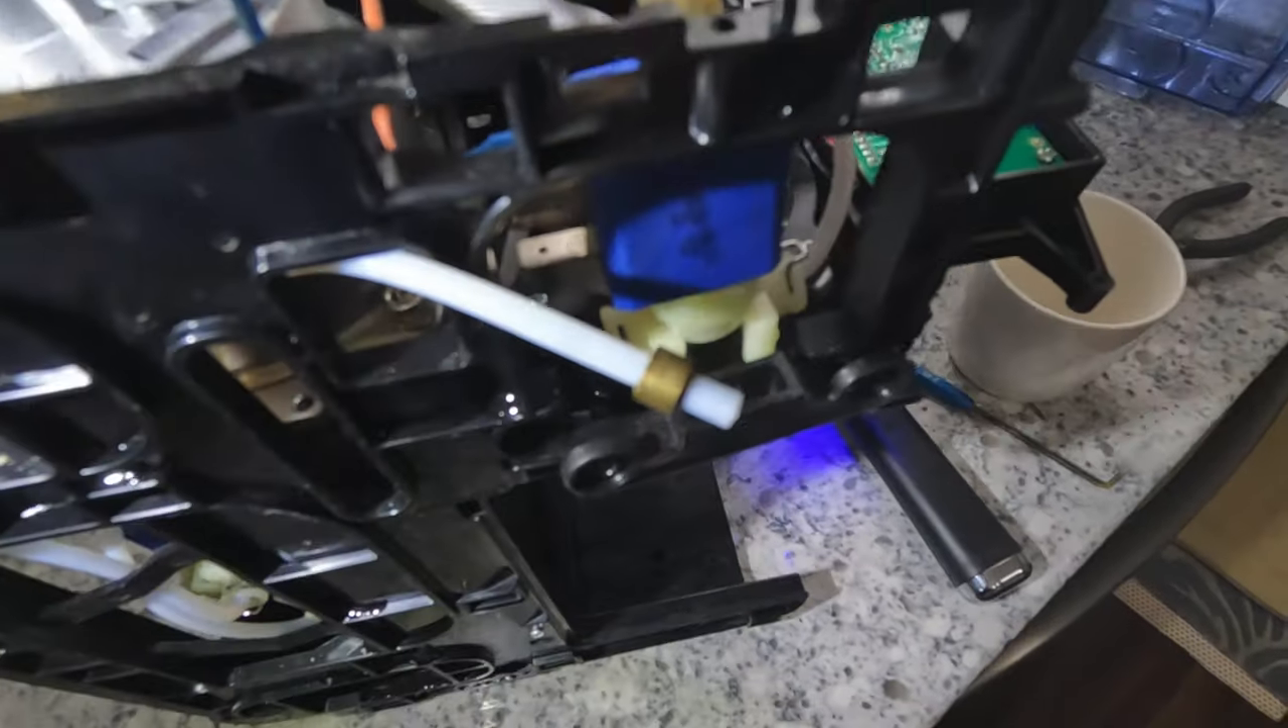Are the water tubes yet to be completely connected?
Yes.